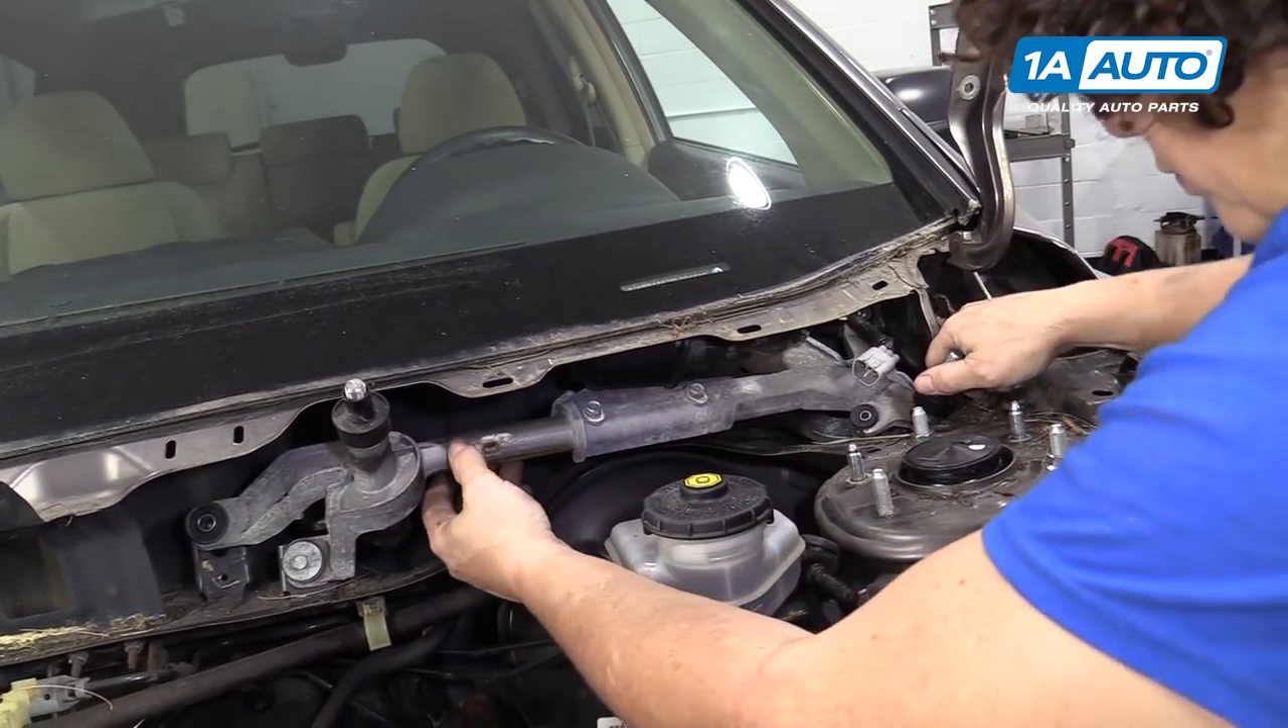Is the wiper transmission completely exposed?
Yes.